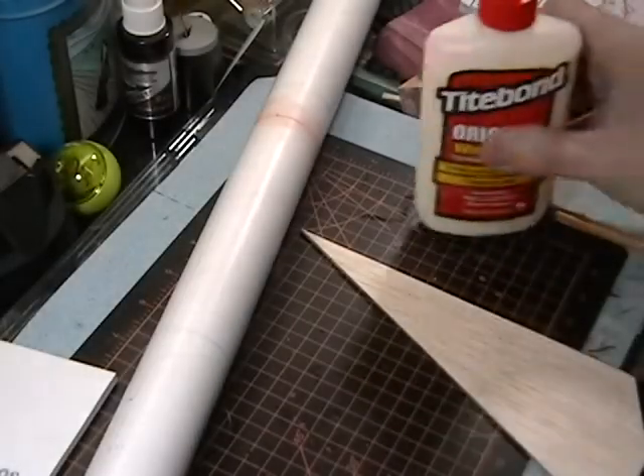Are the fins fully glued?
No.